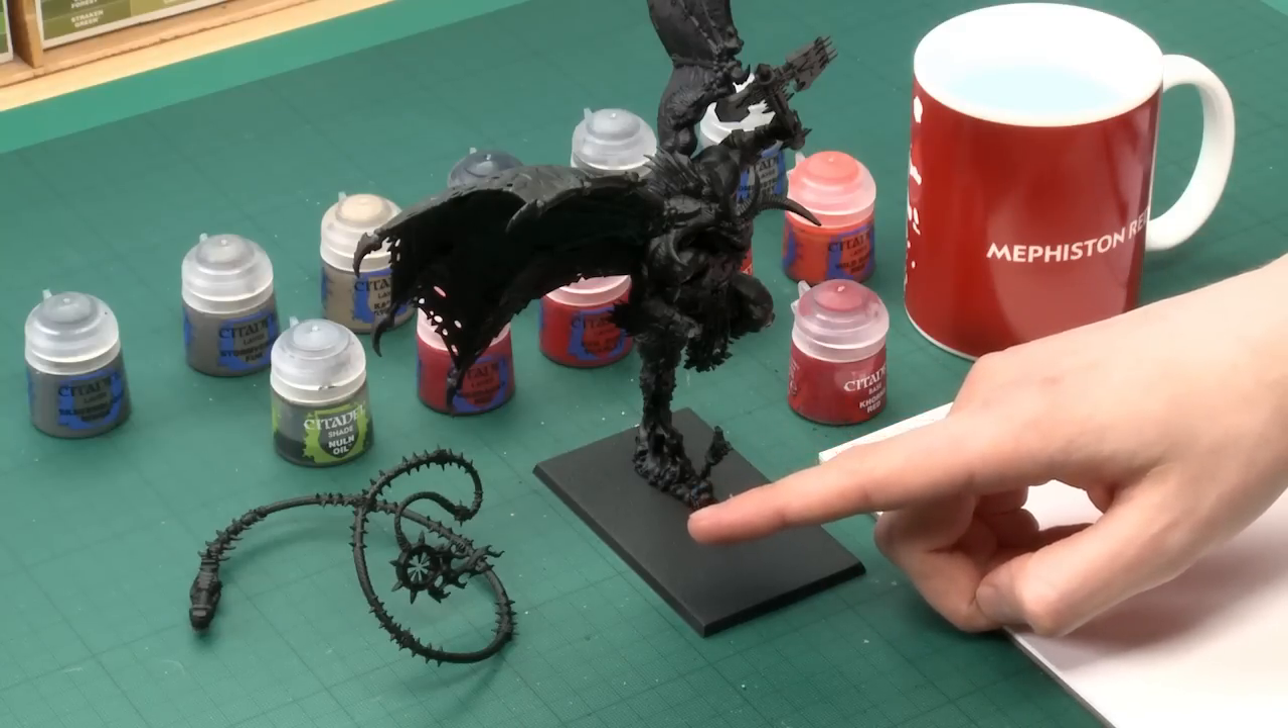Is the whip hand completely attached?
No.